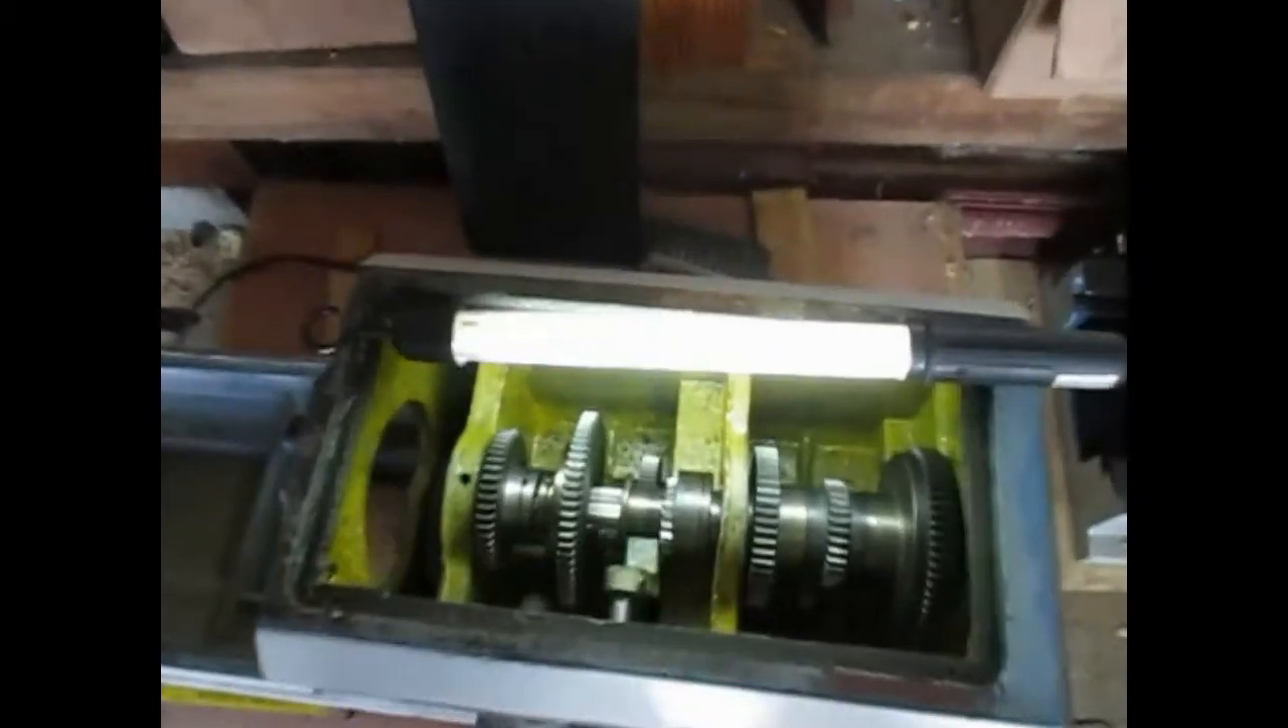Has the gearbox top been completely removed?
Yes.